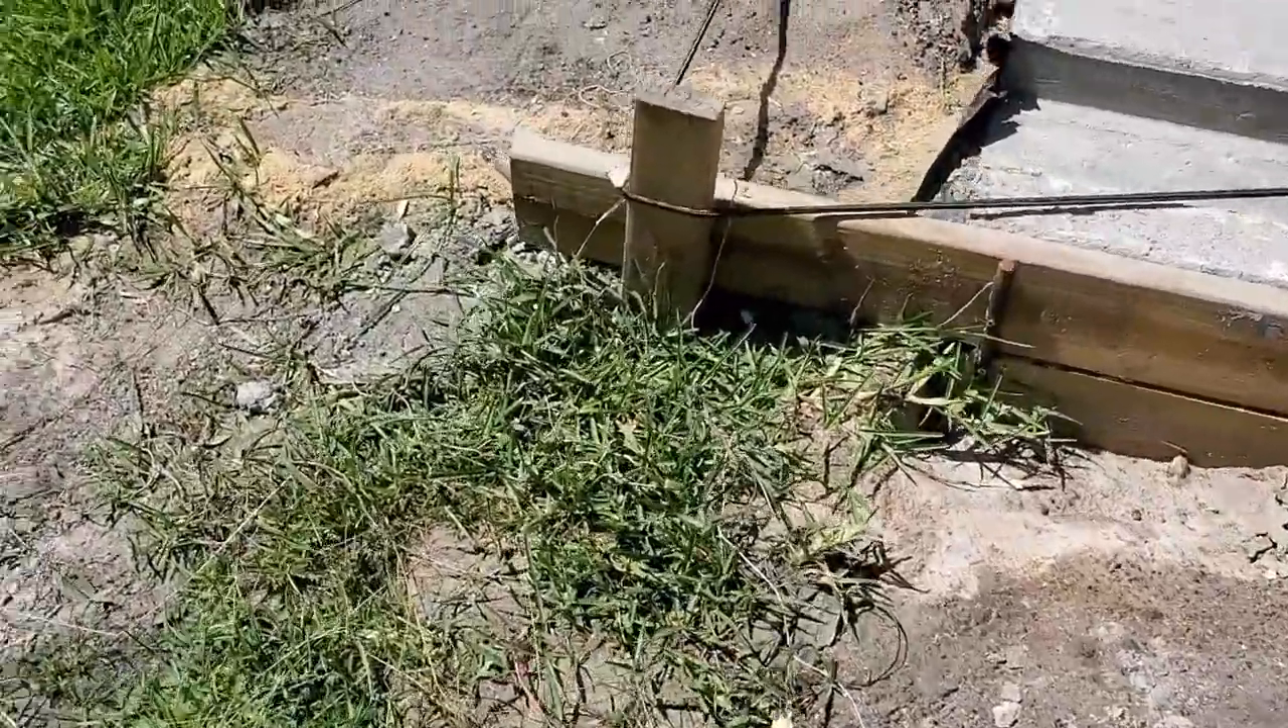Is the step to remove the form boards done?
No.